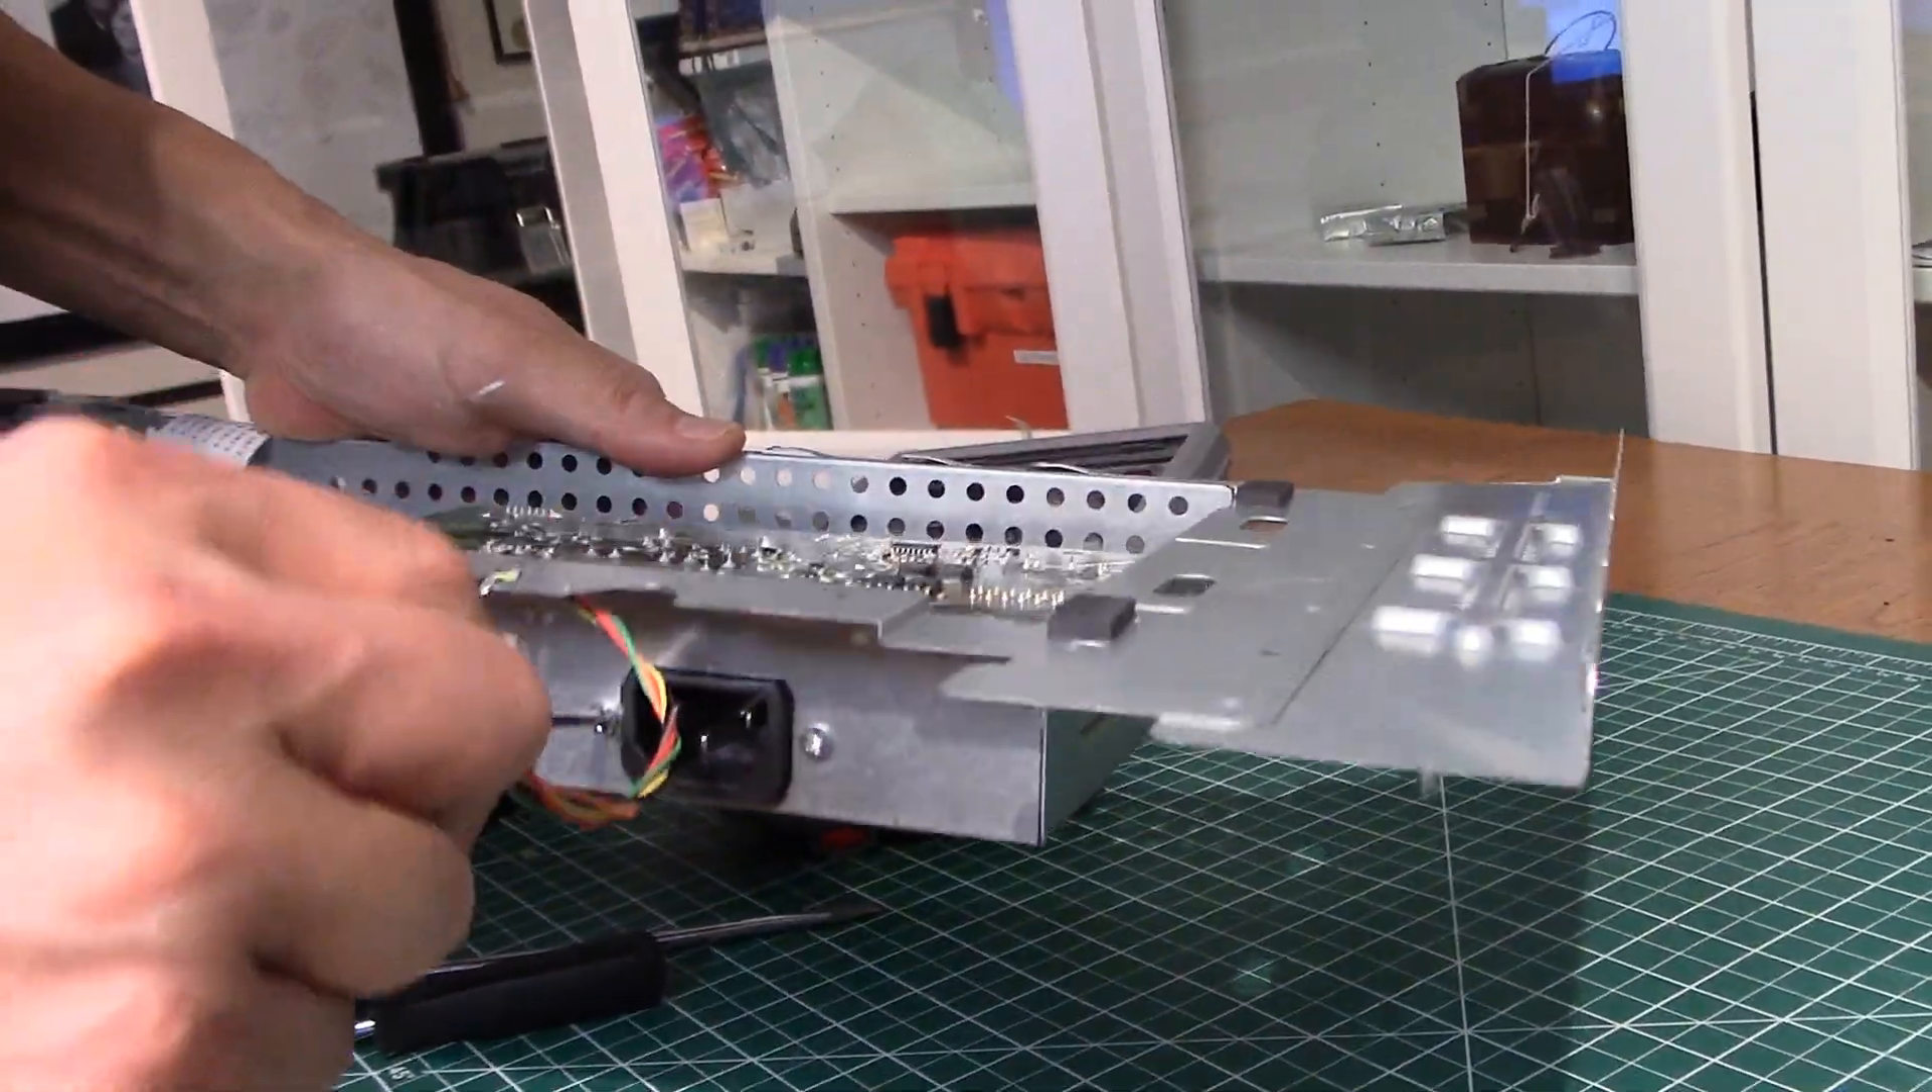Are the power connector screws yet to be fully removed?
Yes.